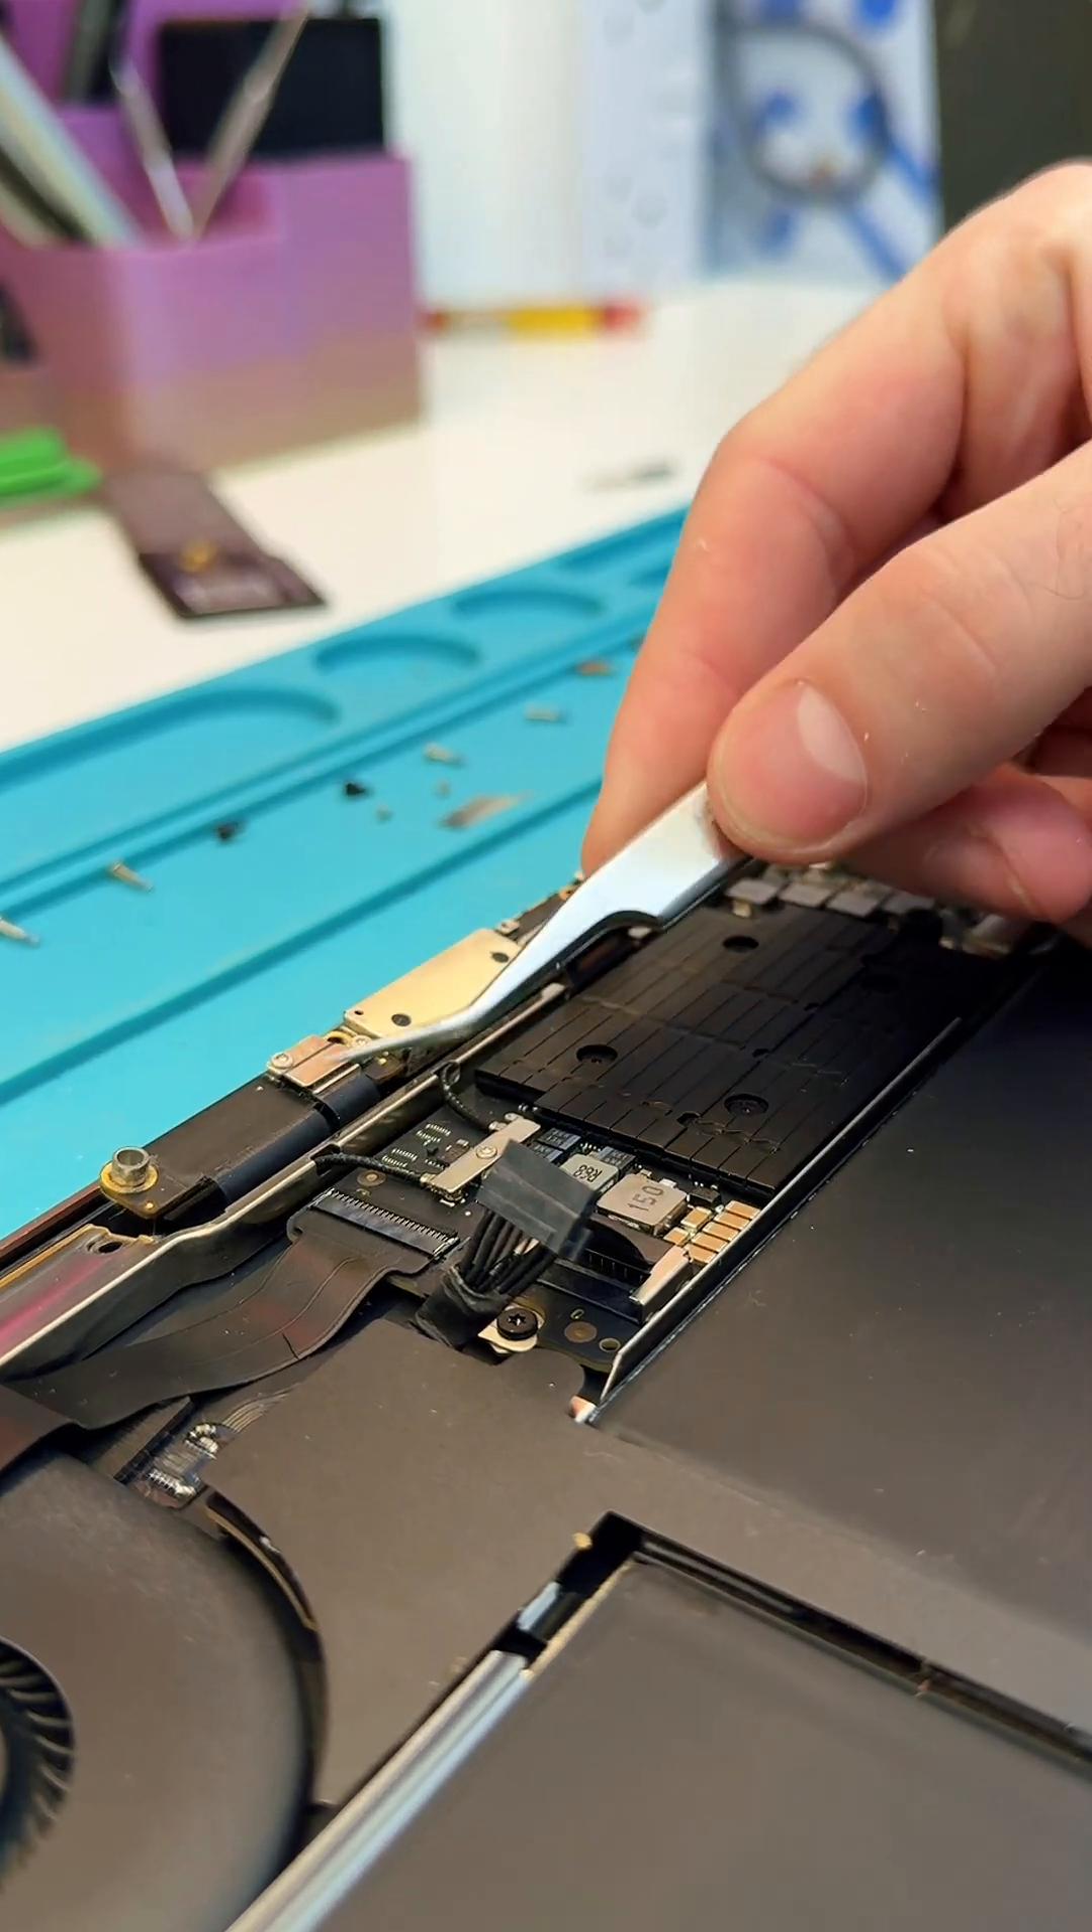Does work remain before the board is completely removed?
Yes.